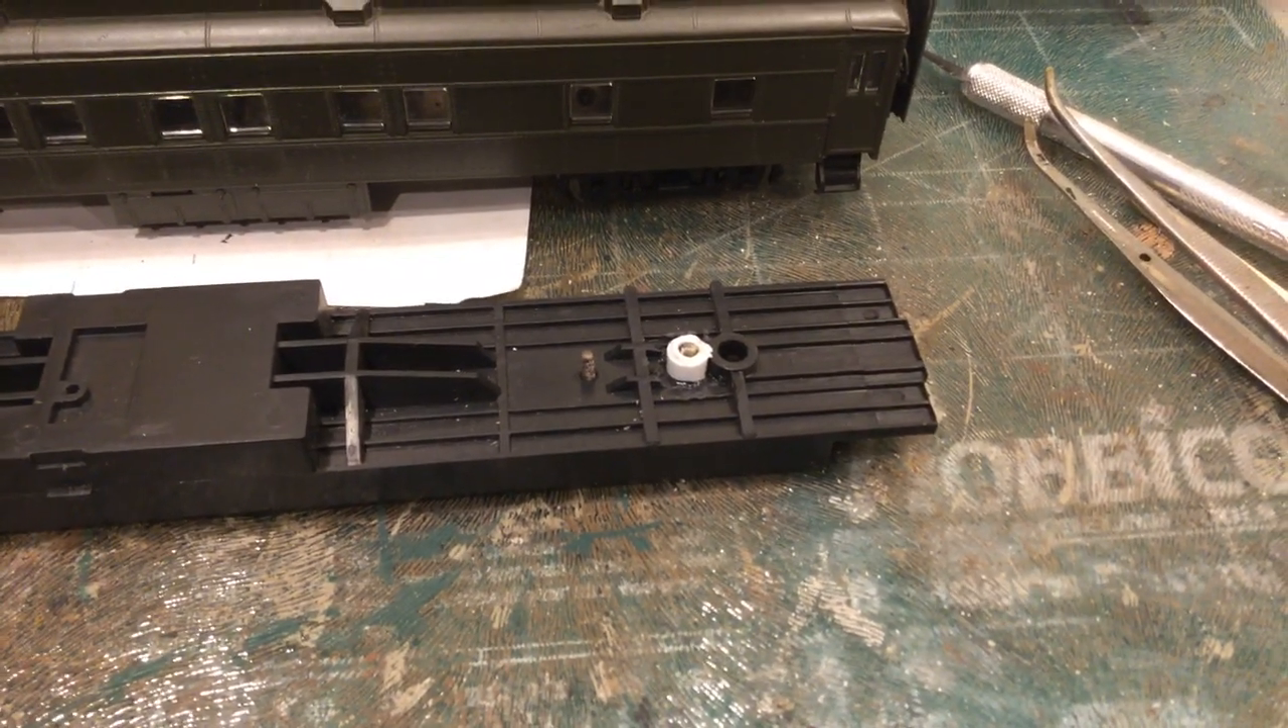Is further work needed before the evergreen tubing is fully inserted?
No.